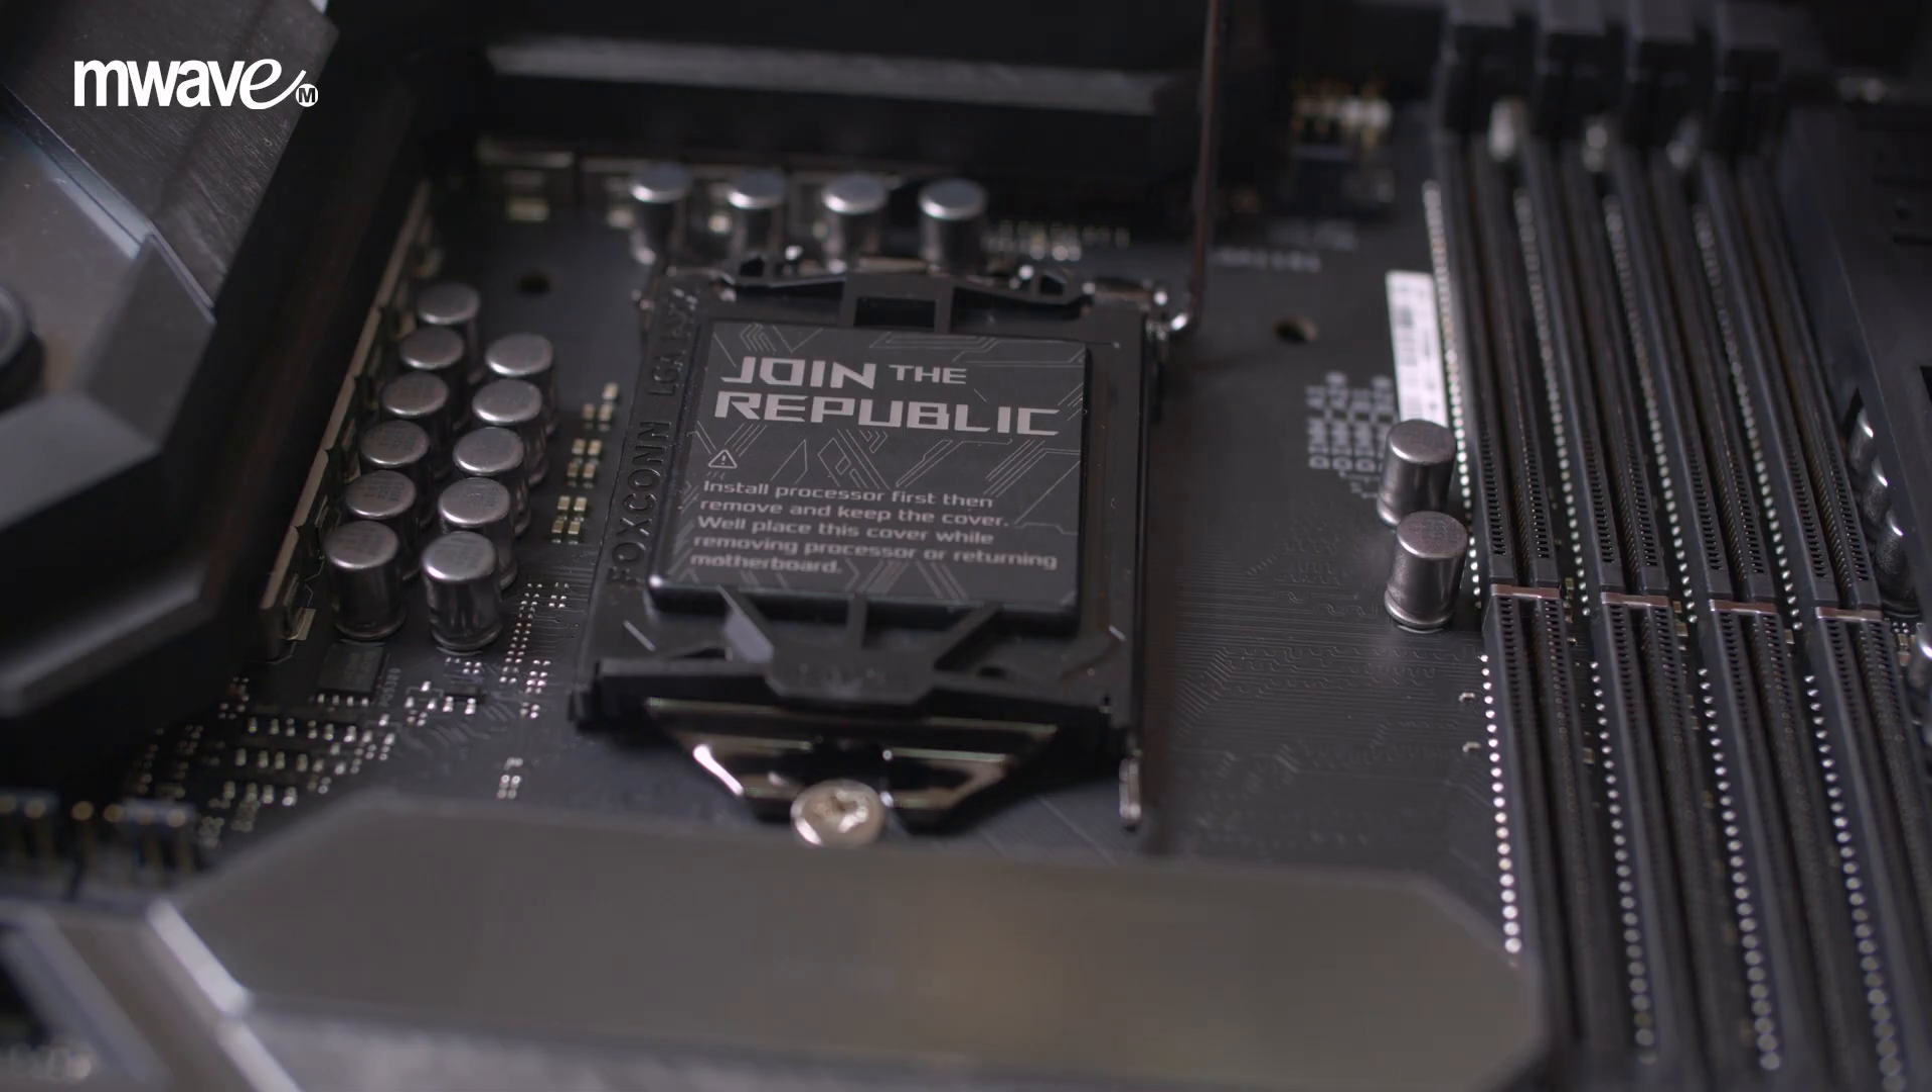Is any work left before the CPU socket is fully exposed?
Yes.